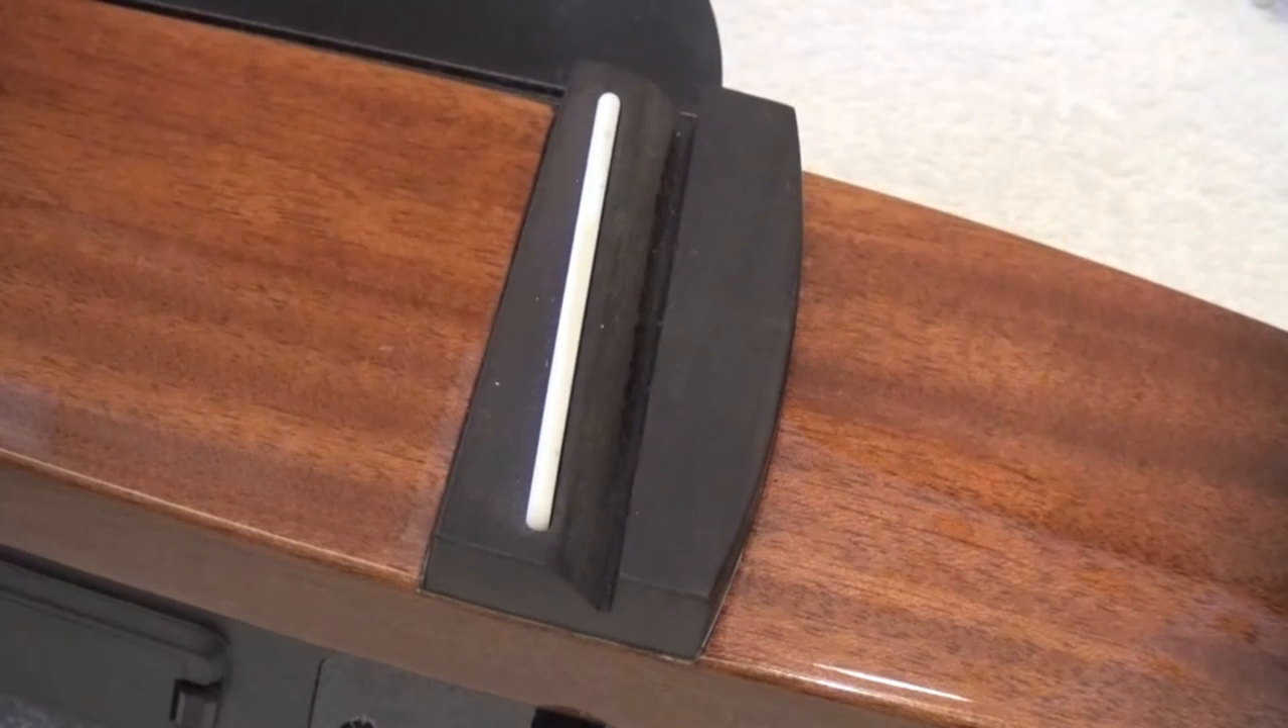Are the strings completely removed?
Yes.